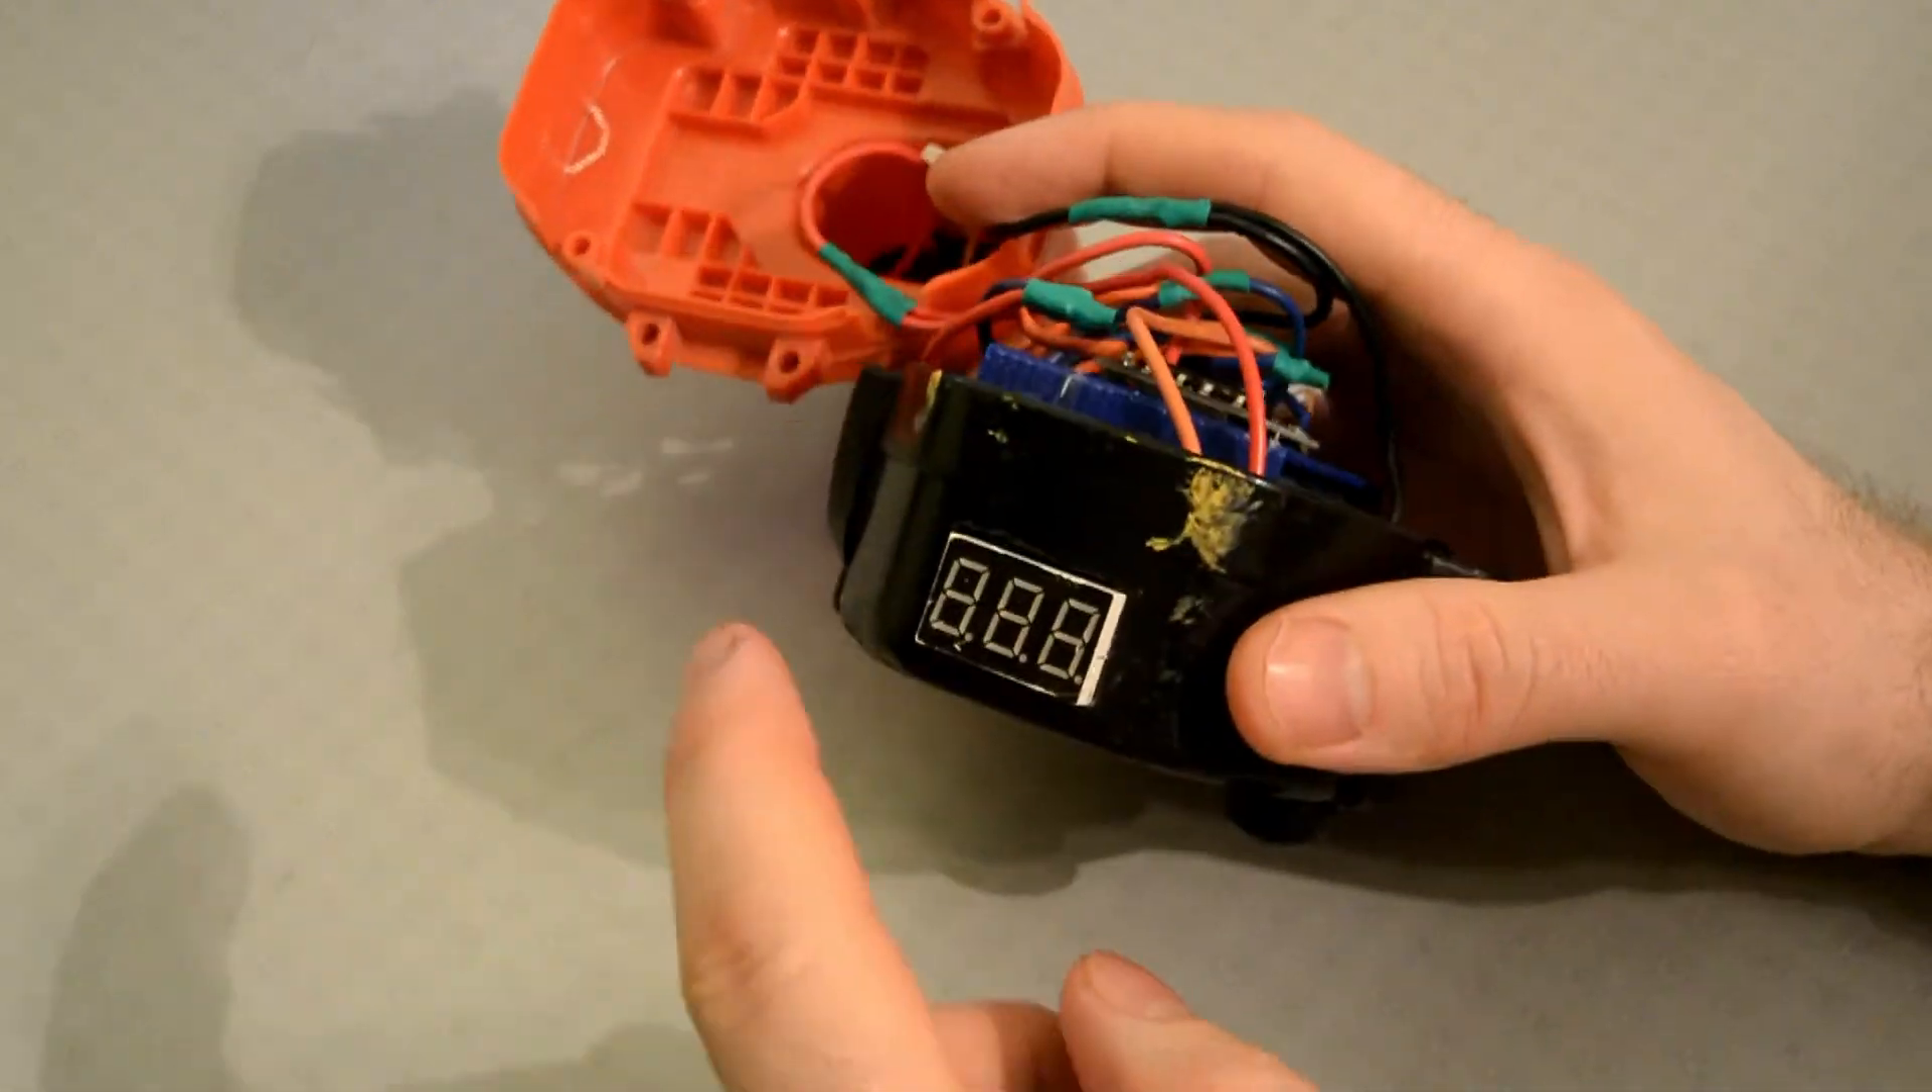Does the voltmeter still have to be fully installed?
No.